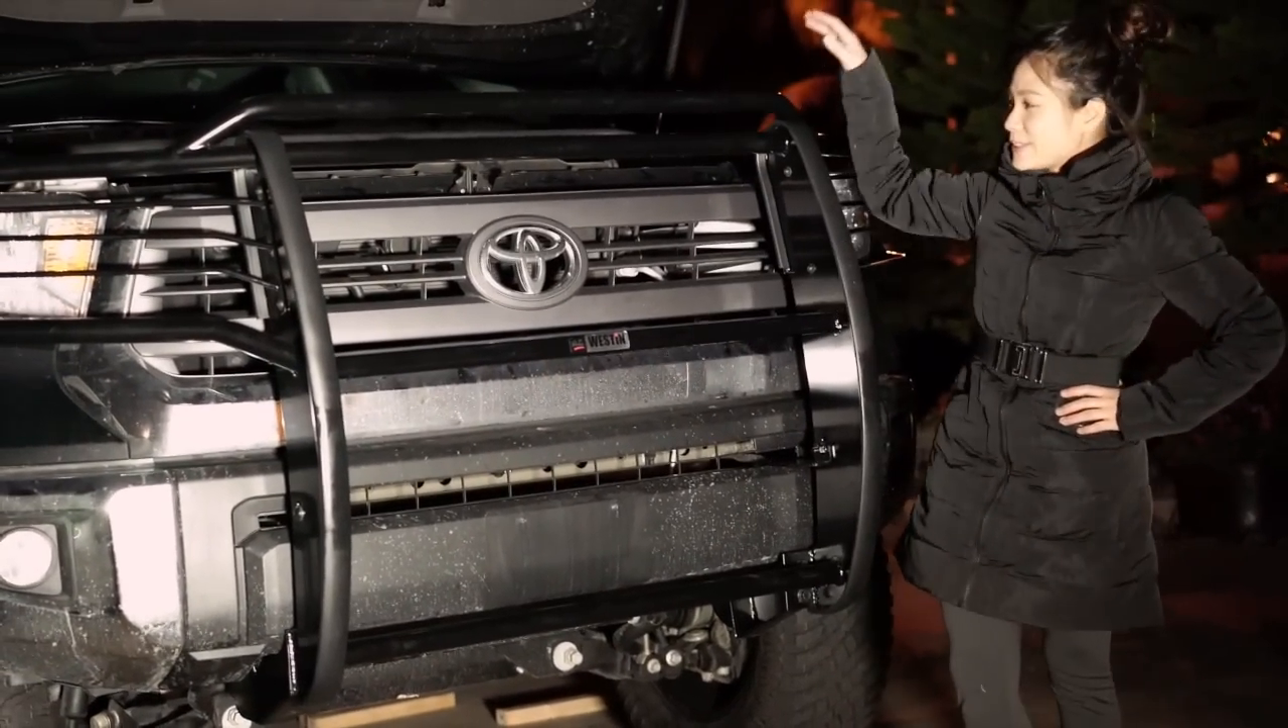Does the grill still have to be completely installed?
No.